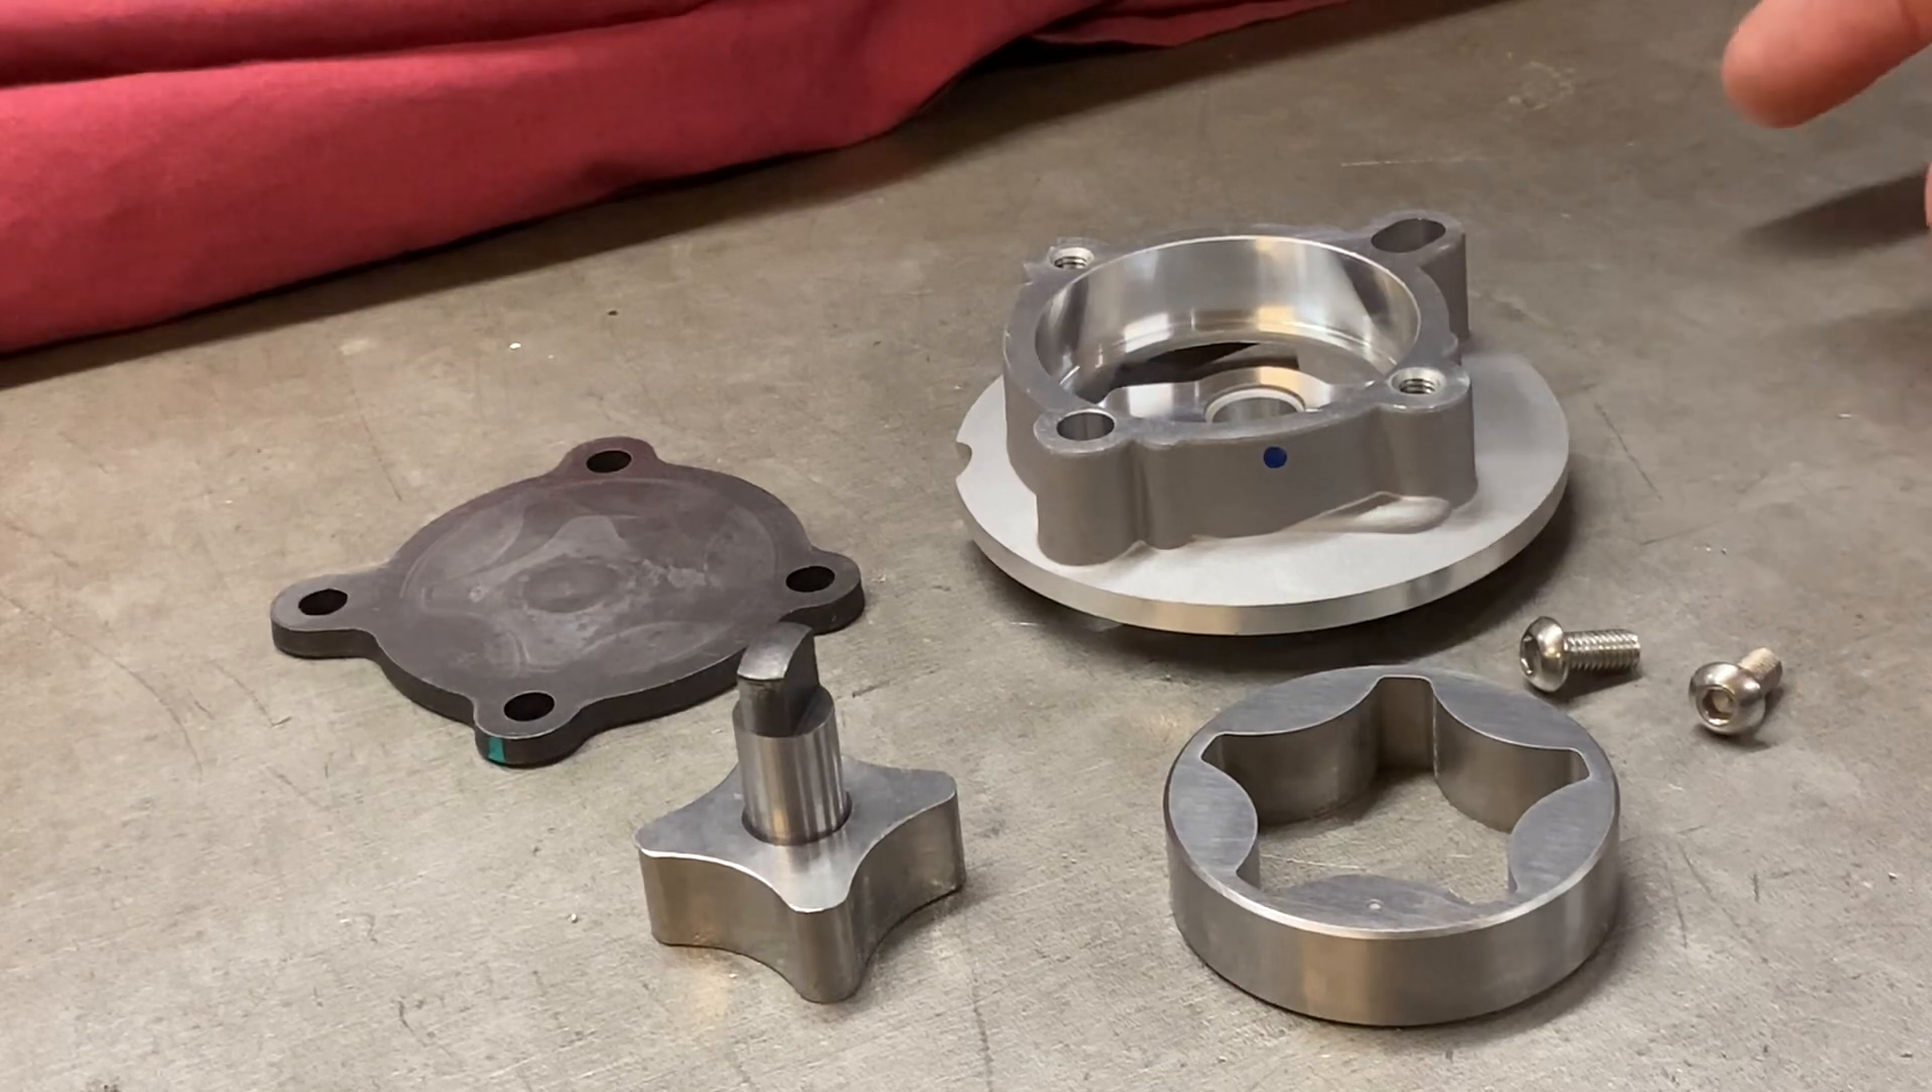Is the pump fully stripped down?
Yes.